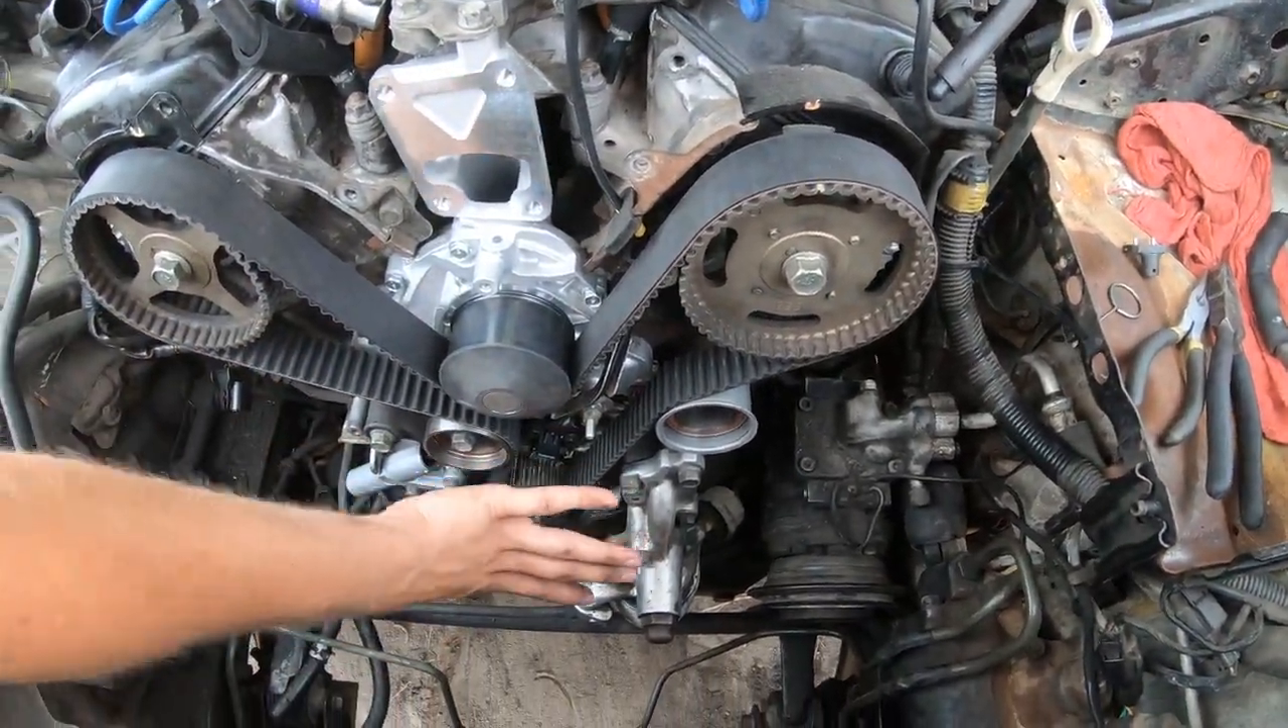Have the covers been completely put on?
No.